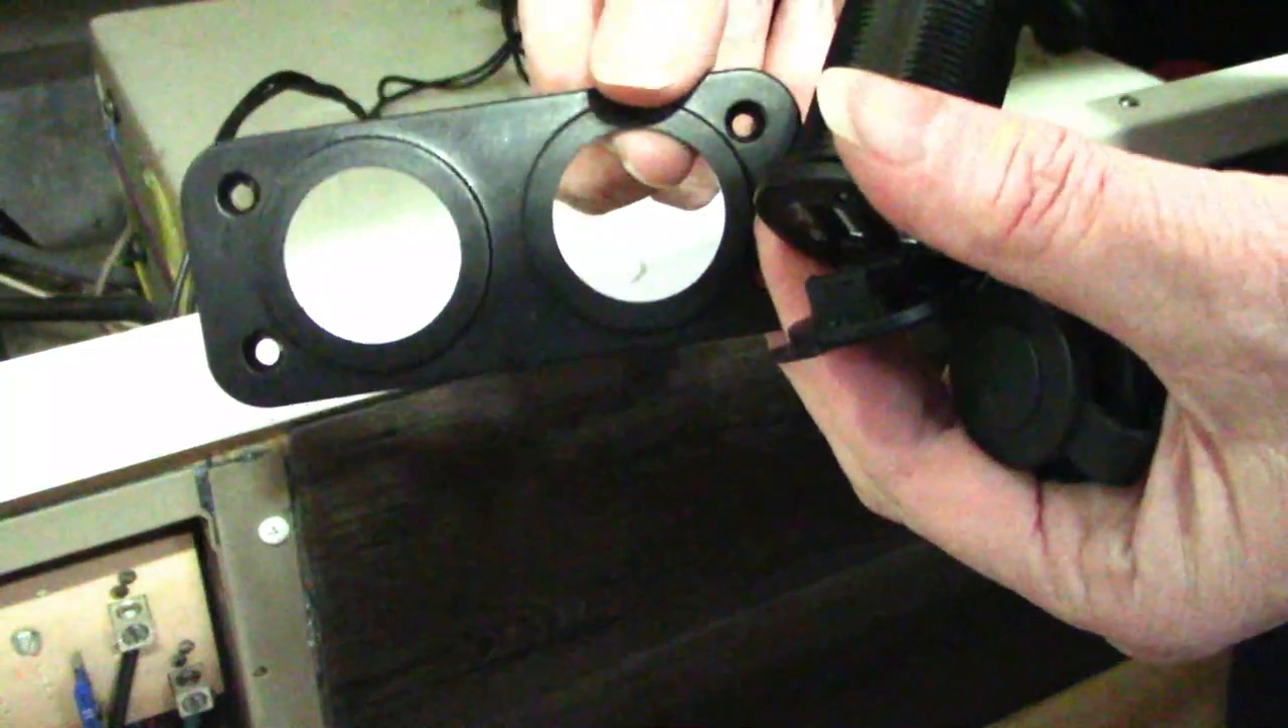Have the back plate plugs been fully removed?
Yes.